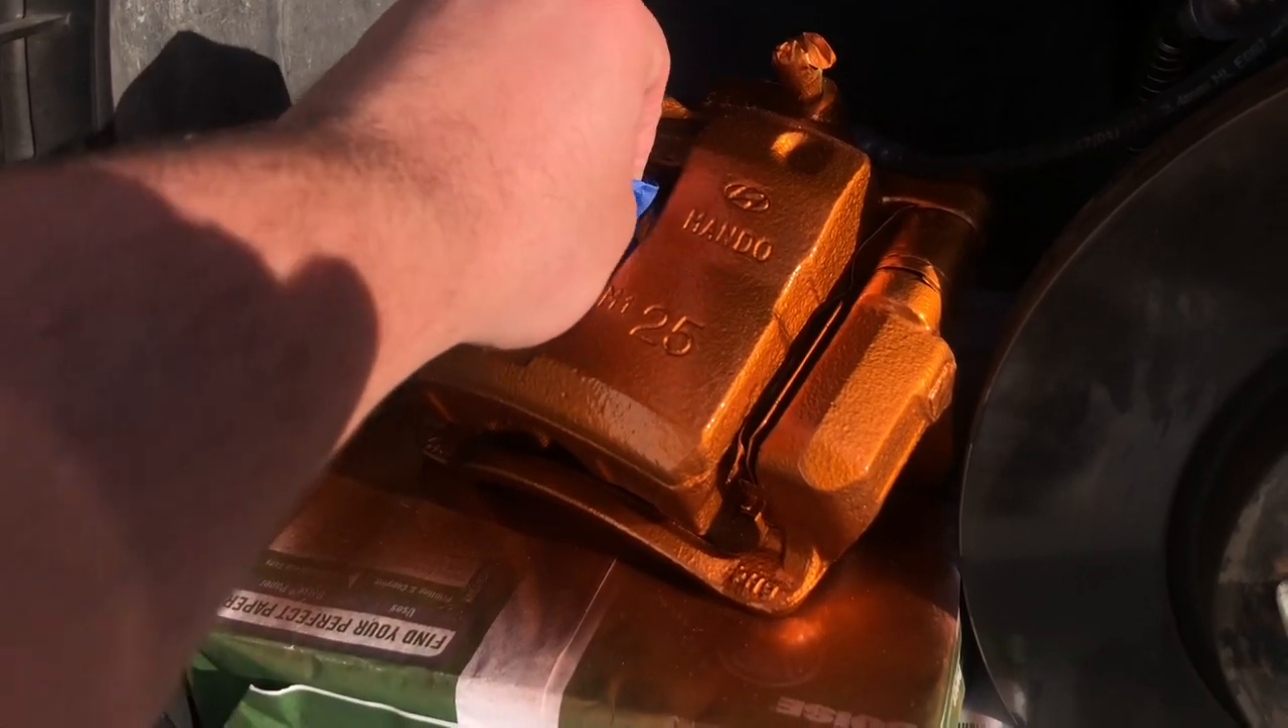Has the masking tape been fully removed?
No.